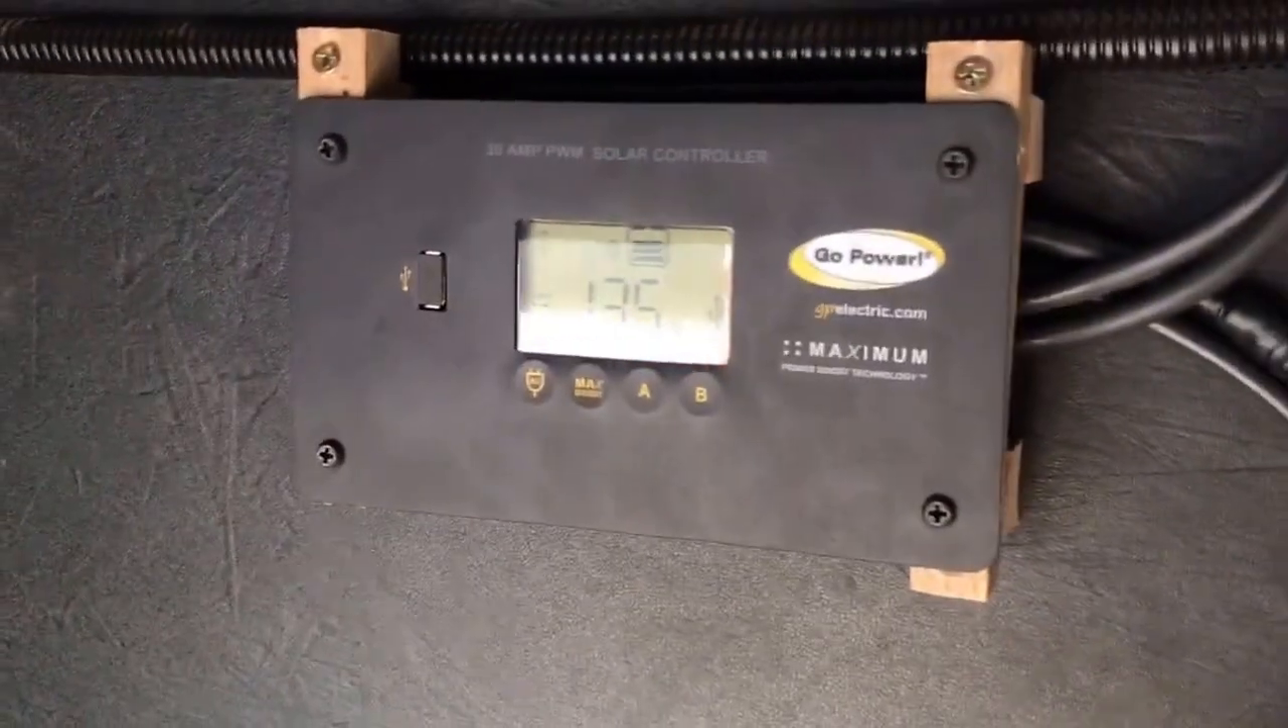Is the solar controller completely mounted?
Yes.